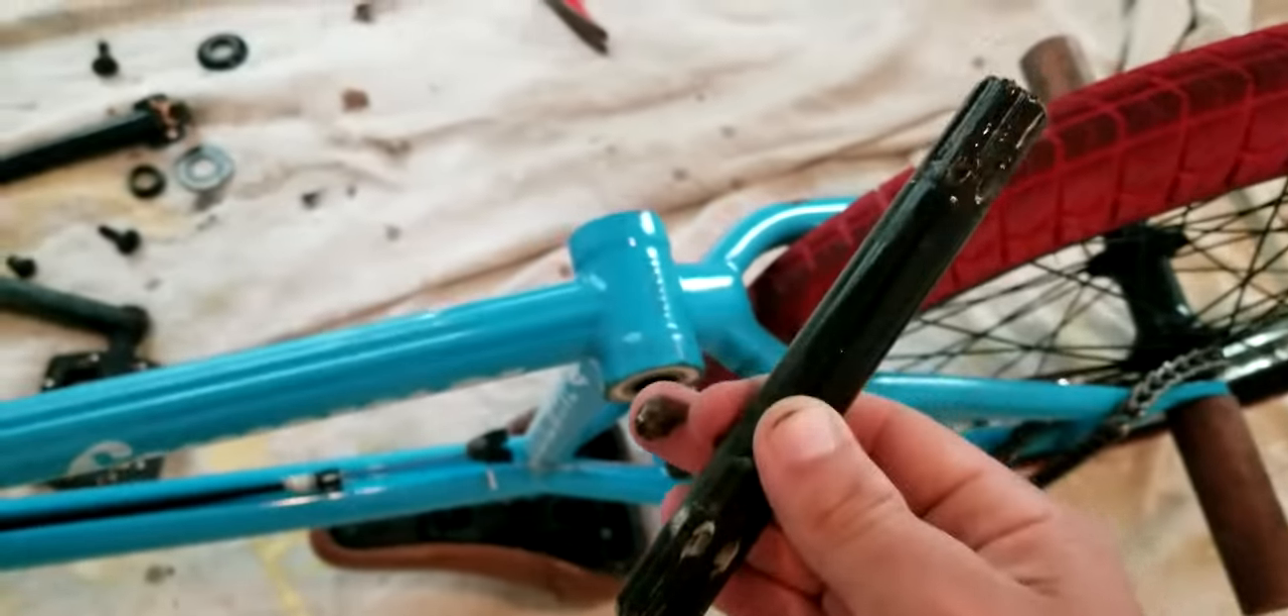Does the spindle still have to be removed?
No.